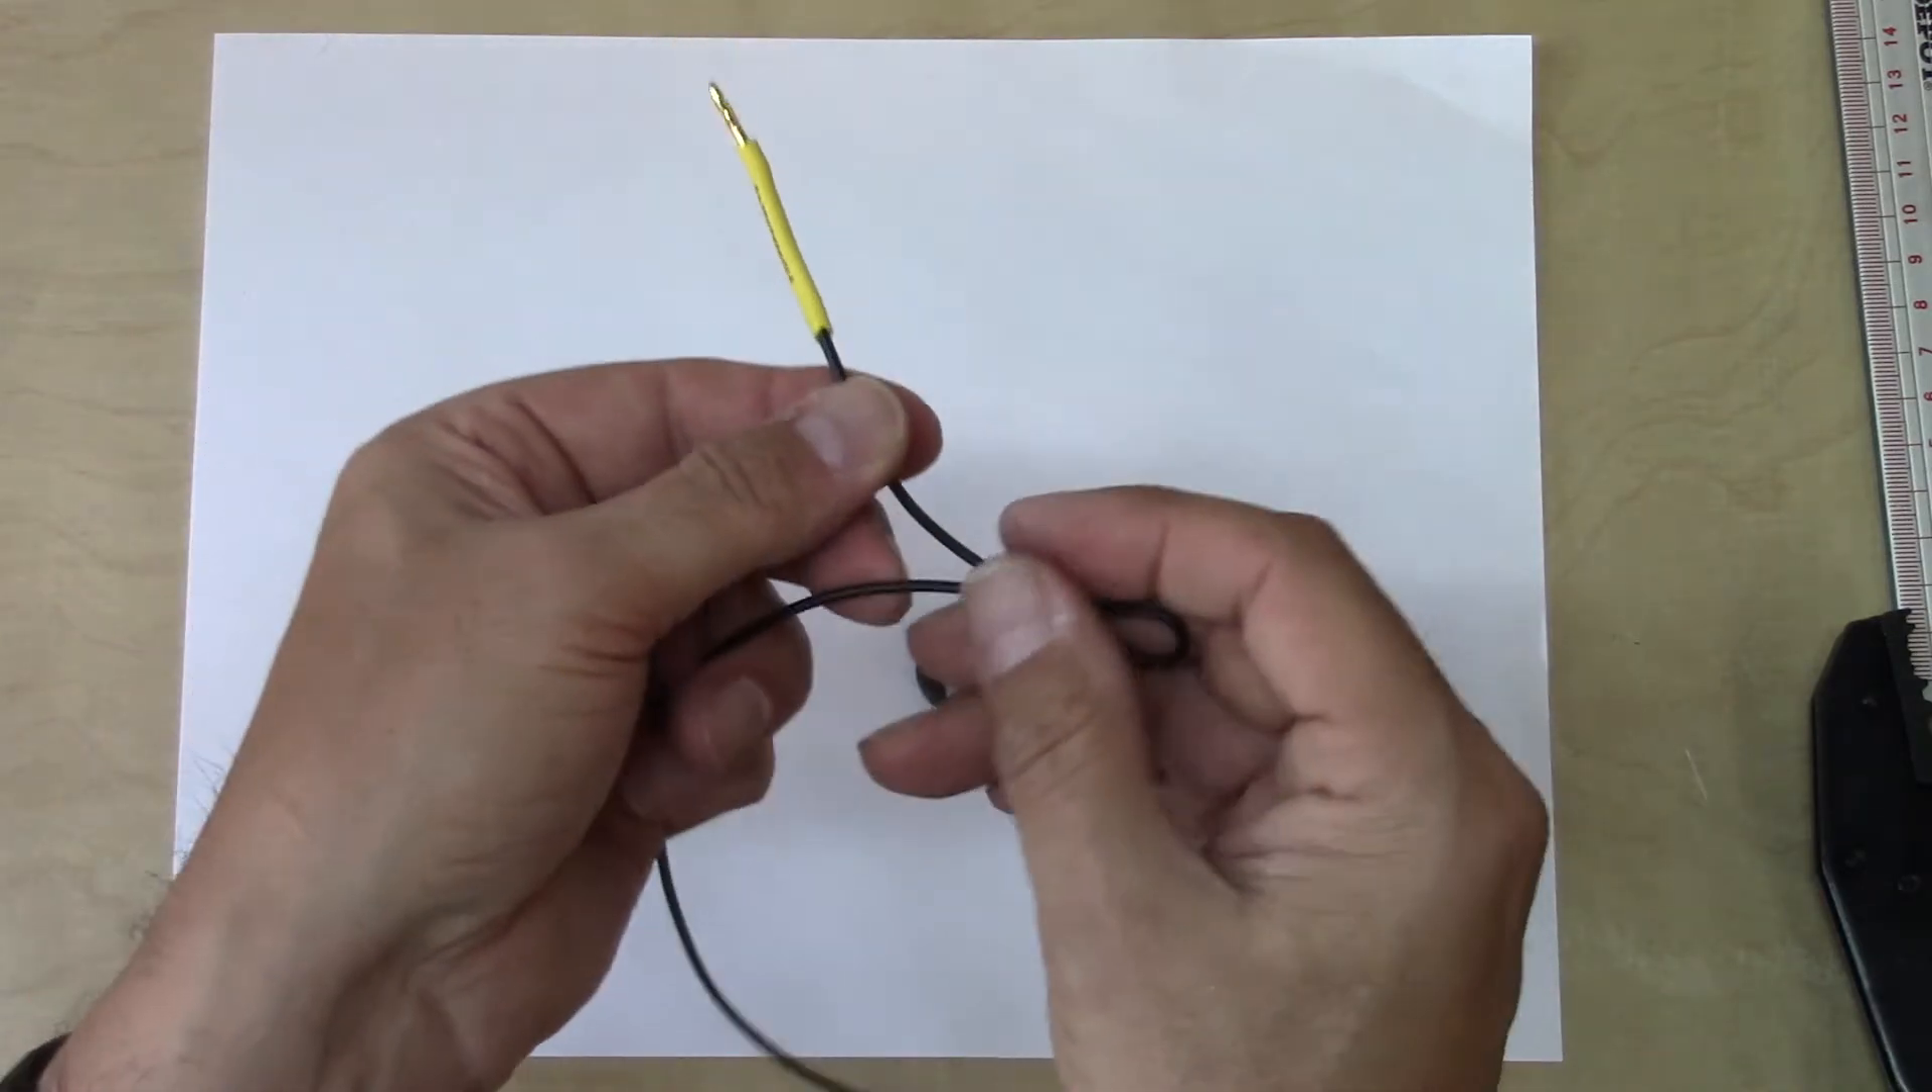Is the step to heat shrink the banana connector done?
Yes.